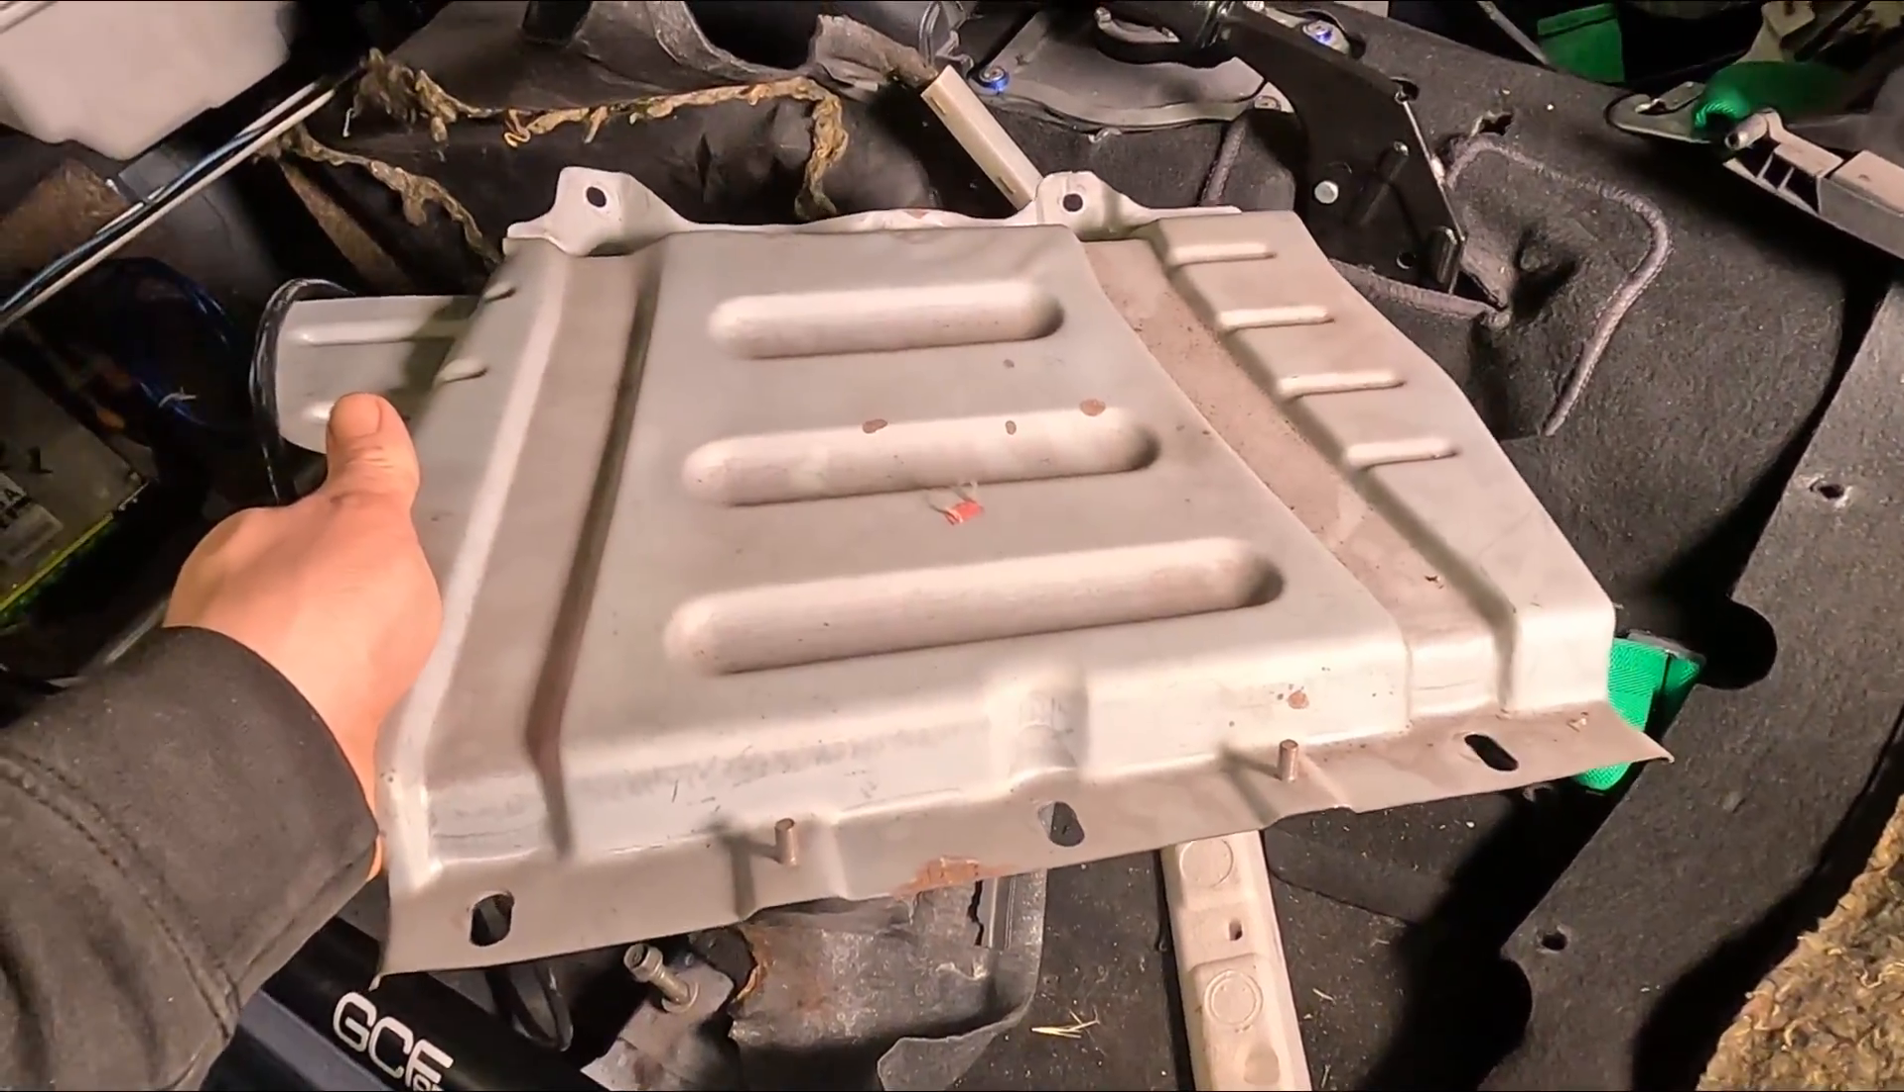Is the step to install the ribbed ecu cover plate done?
No.